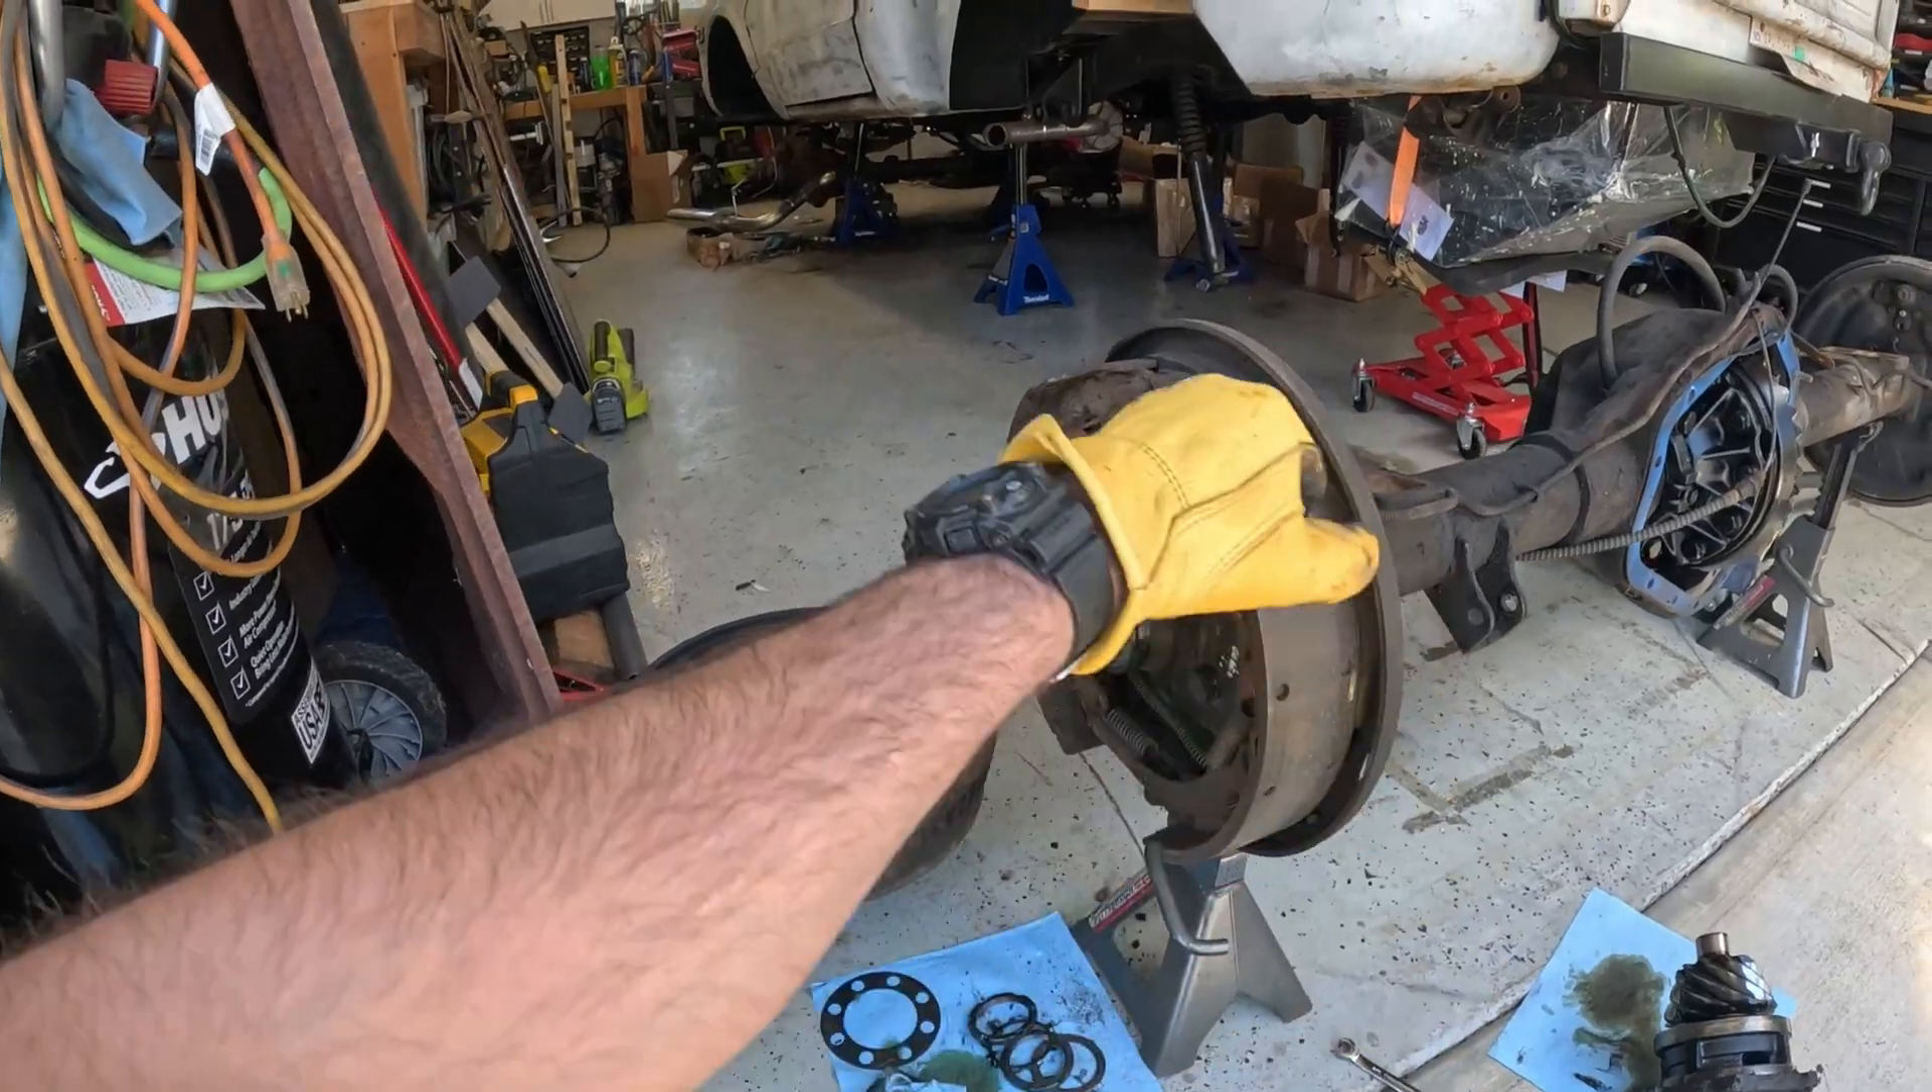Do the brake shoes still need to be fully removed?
Yes.